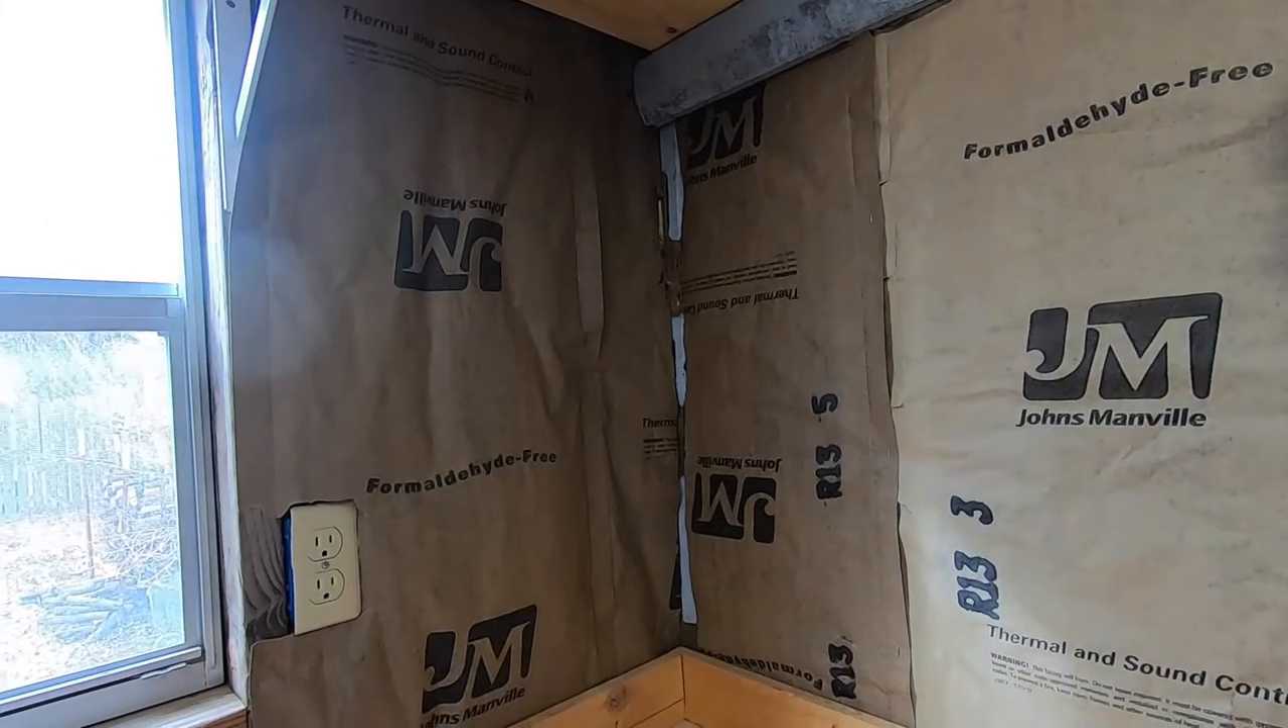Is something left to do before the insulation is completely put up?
No.